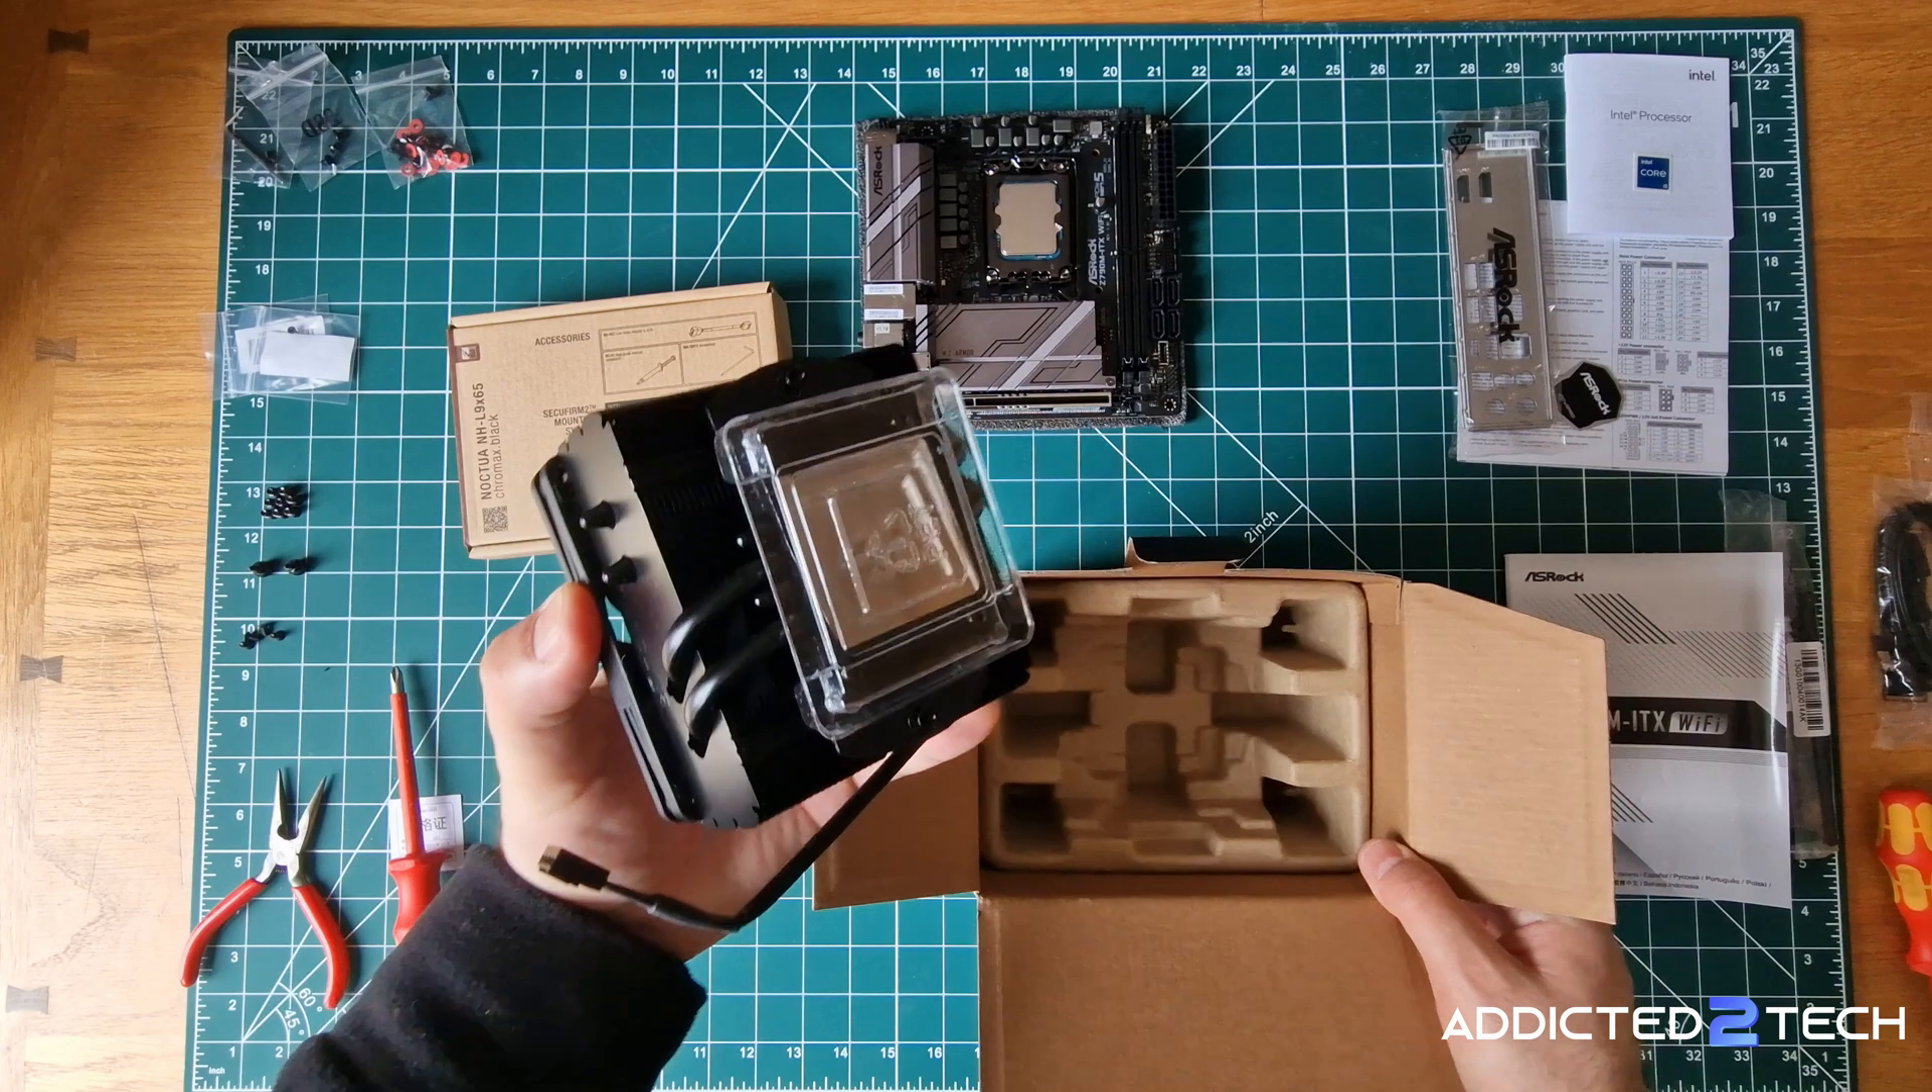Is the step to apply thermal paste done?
No.